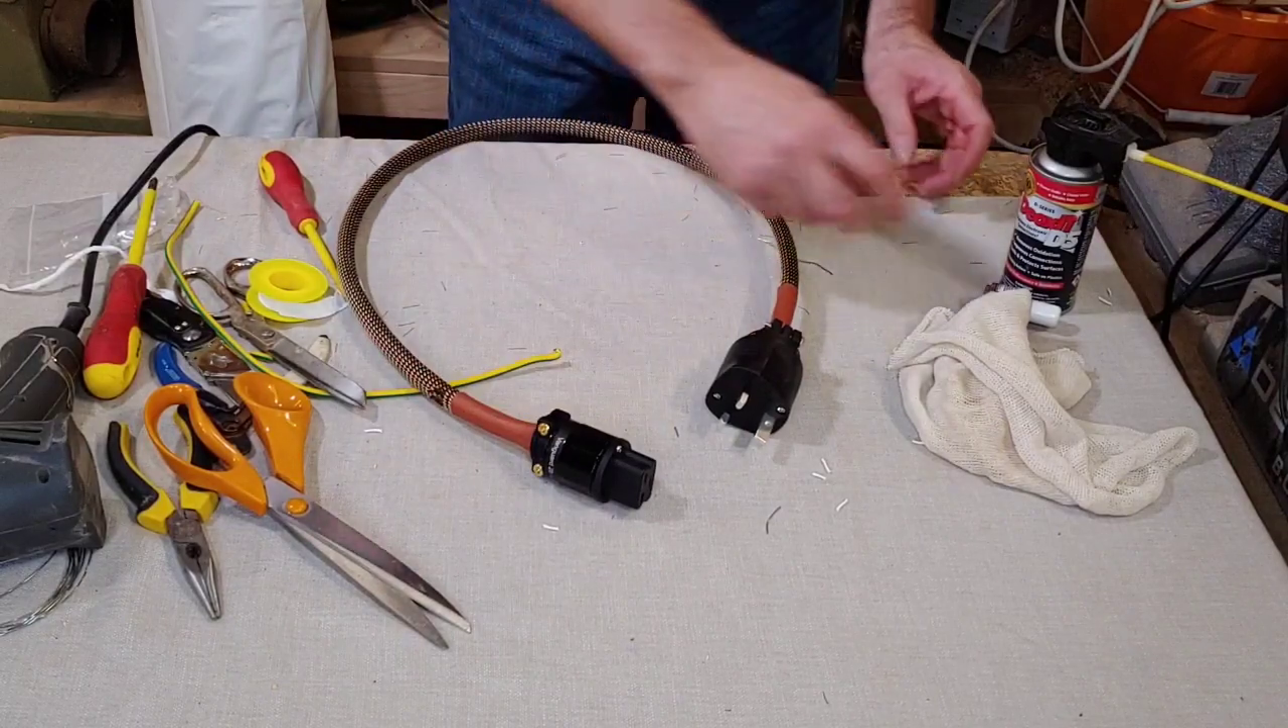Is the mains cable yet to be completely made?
No.